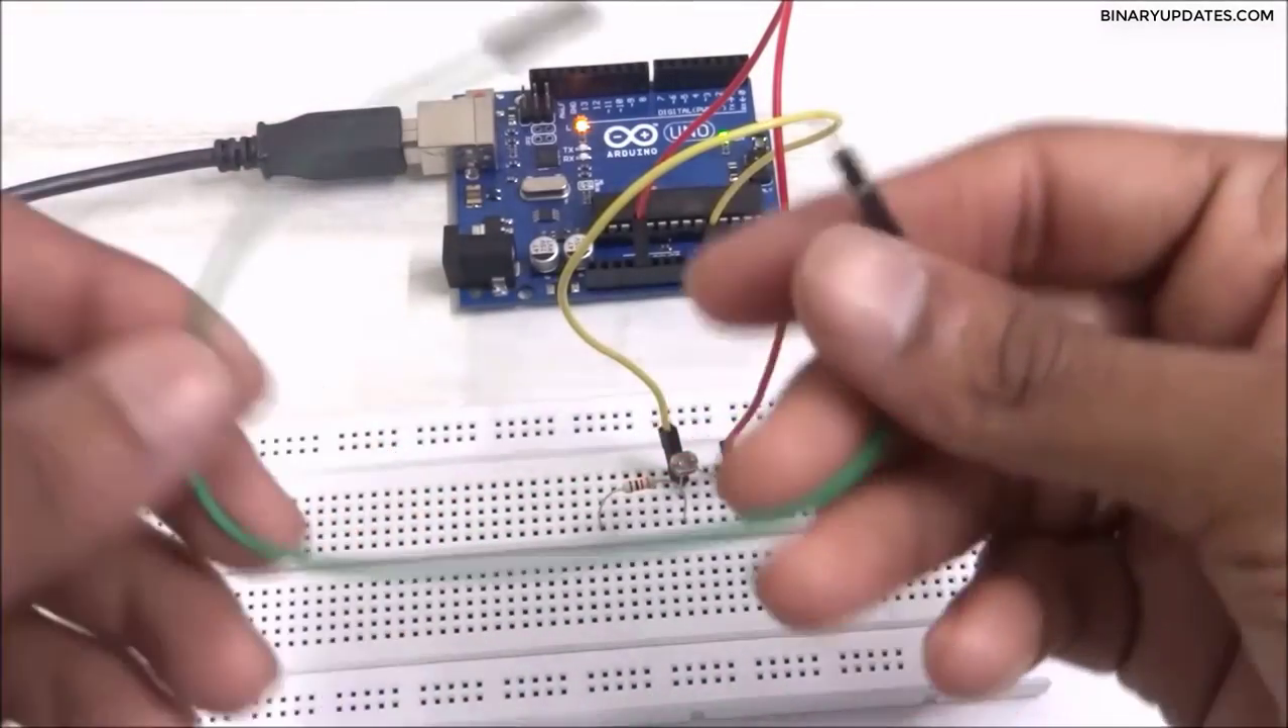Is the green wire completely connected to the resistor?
No.